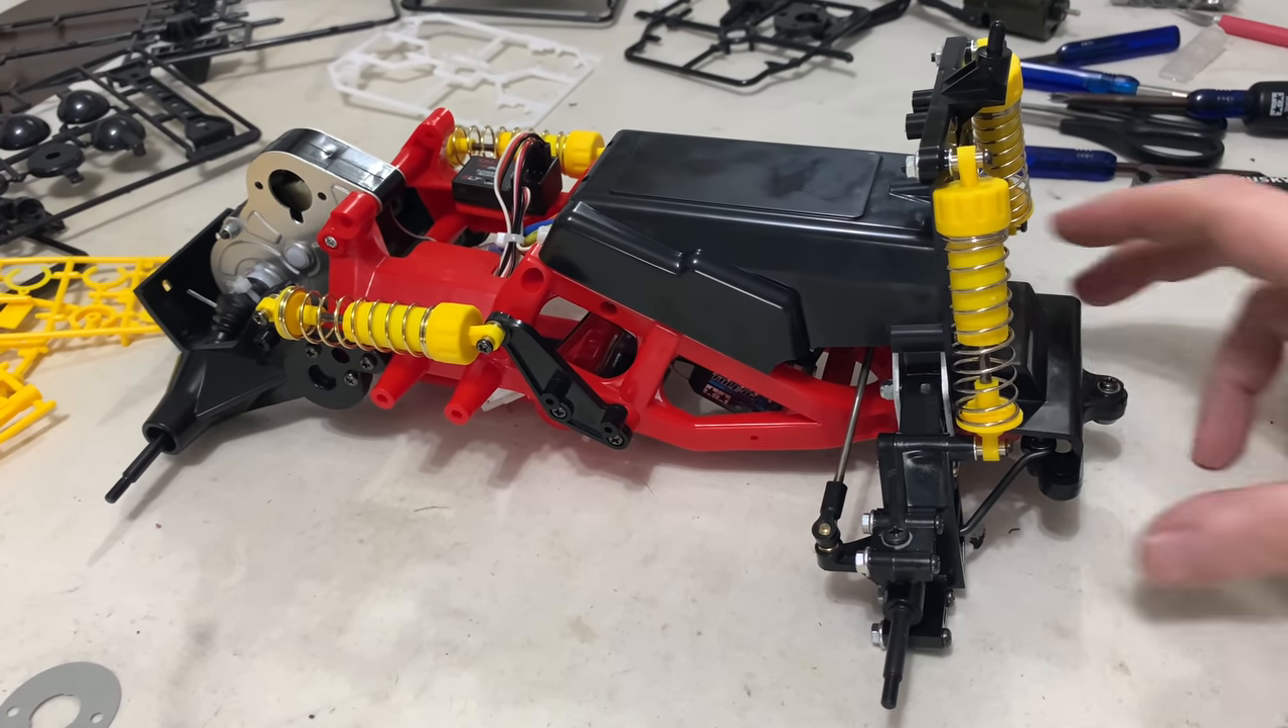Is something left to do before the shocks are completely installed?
No.